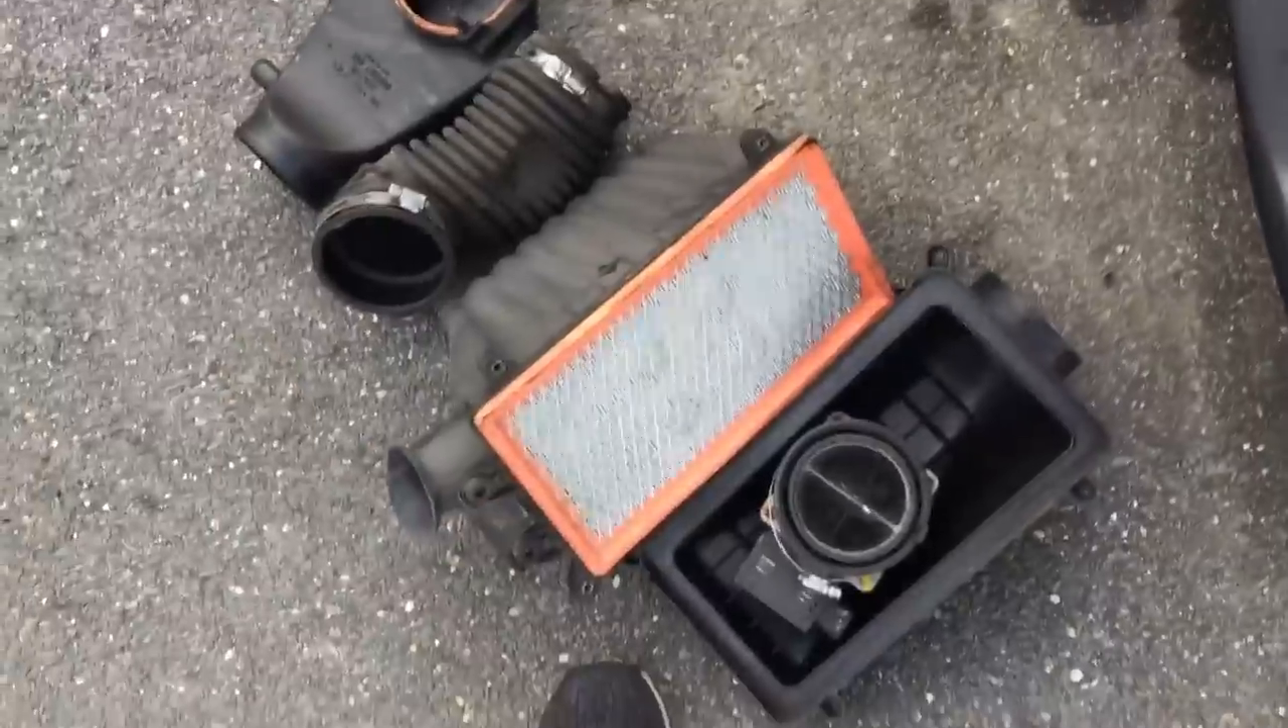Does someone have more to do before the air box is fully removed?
No.